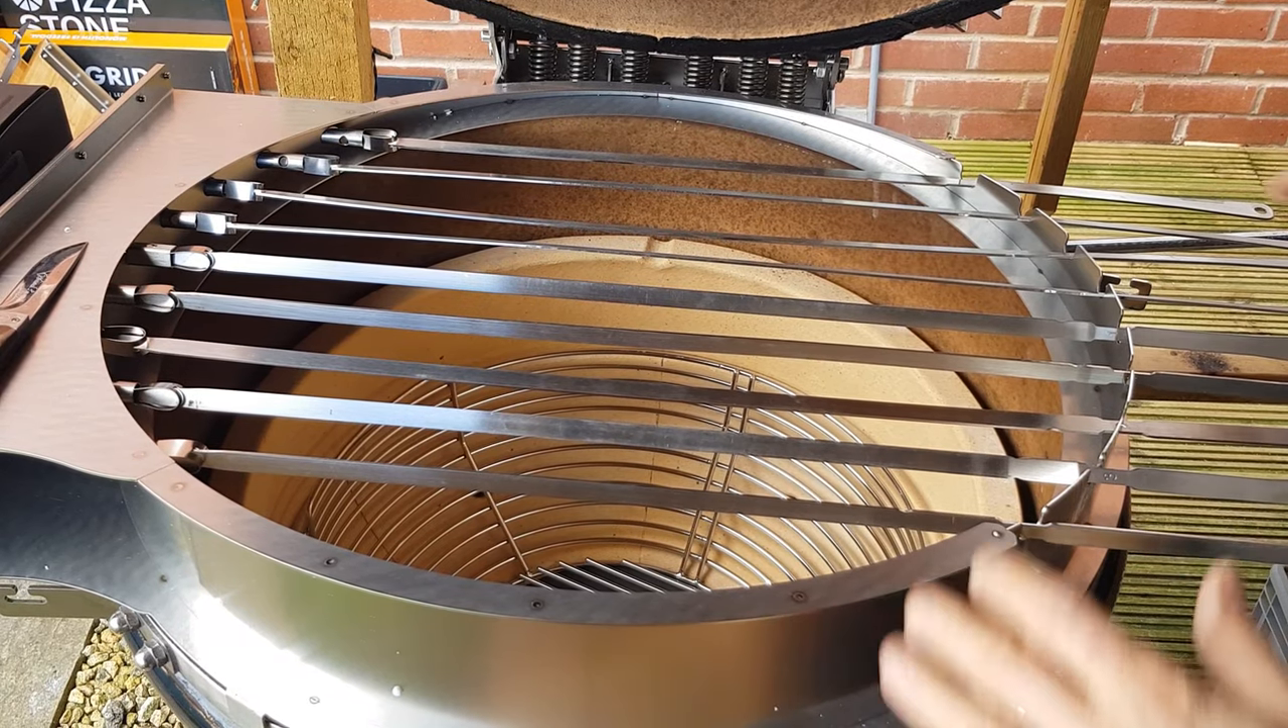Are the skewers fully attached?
Yes.